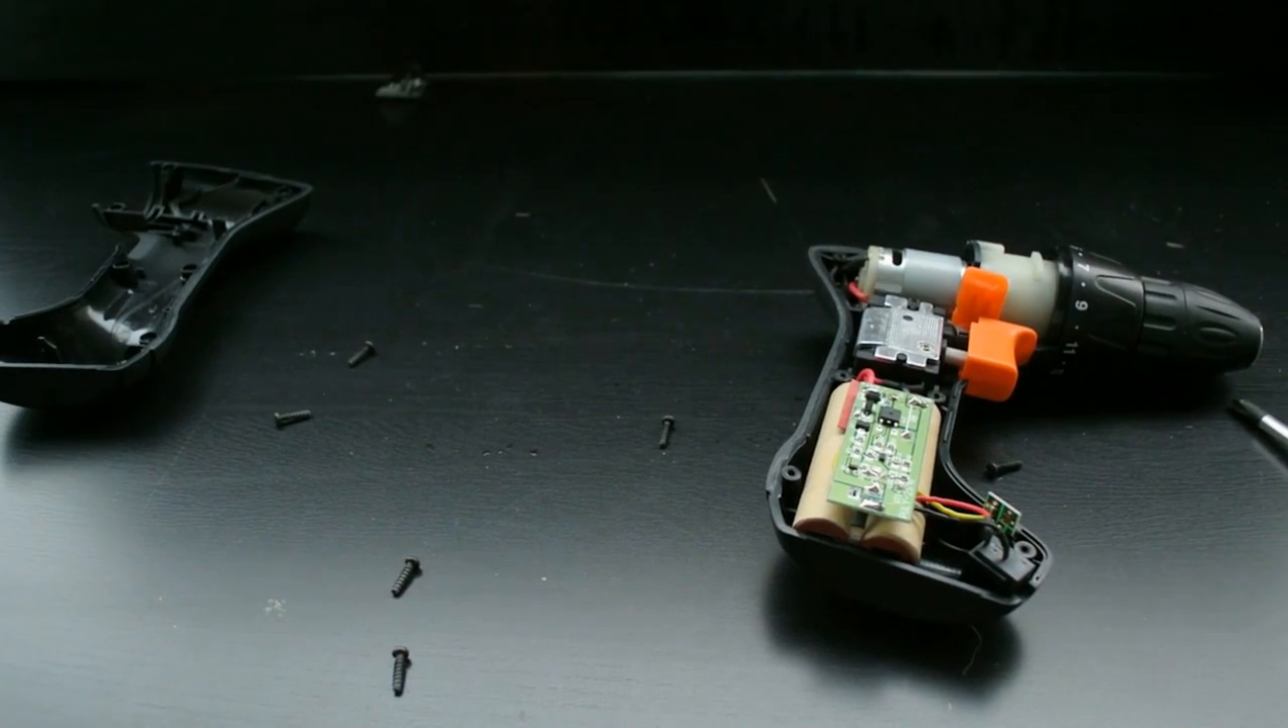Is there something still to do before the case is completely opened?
No.